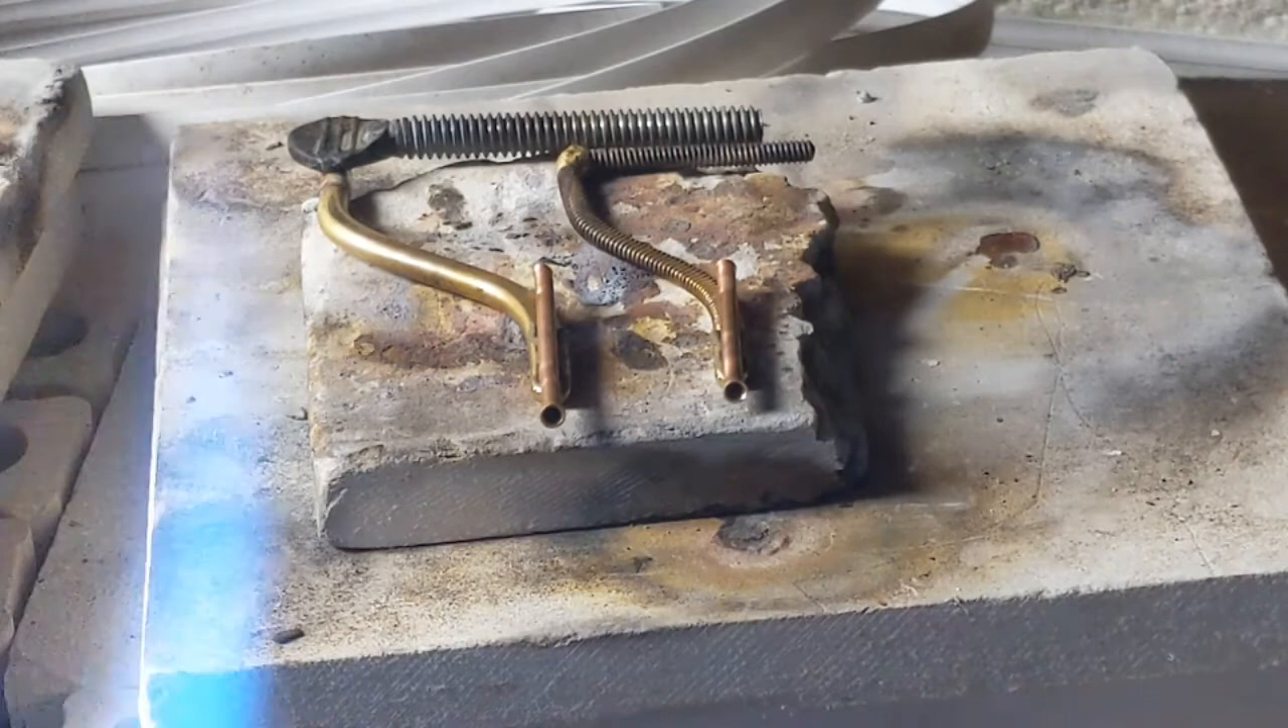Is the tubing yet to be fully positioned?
No.